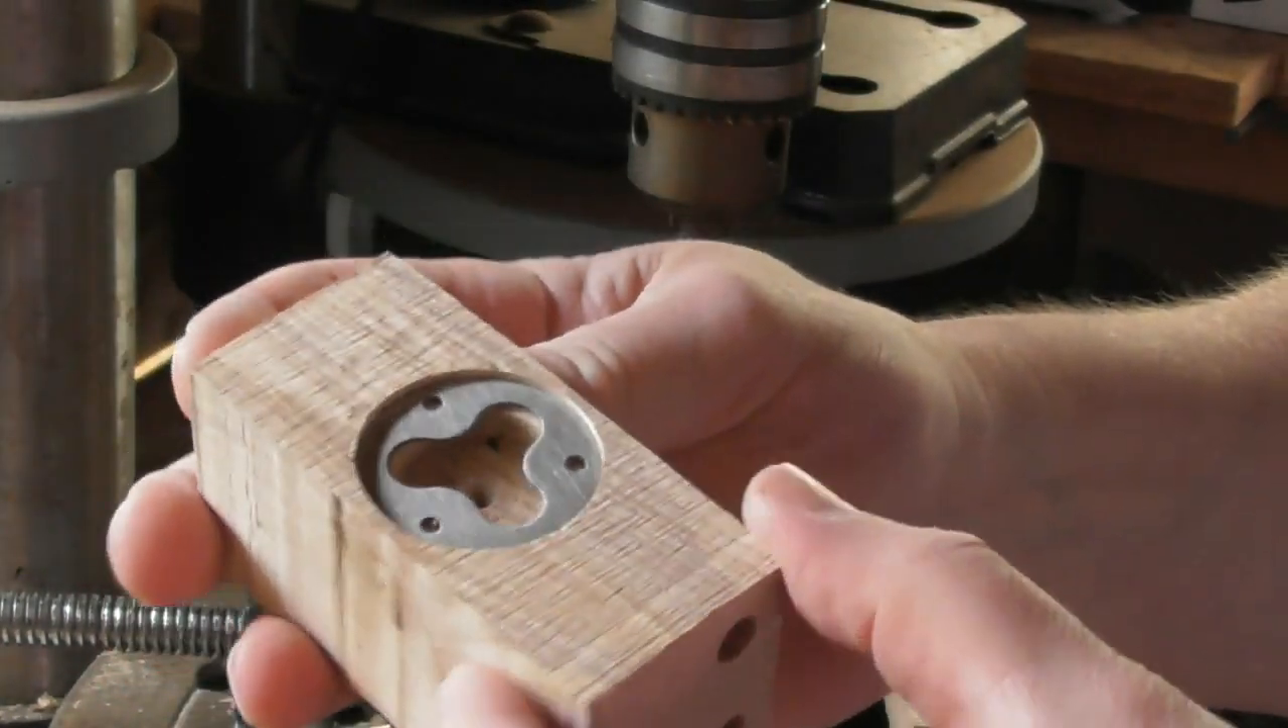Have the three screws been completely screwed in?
No.